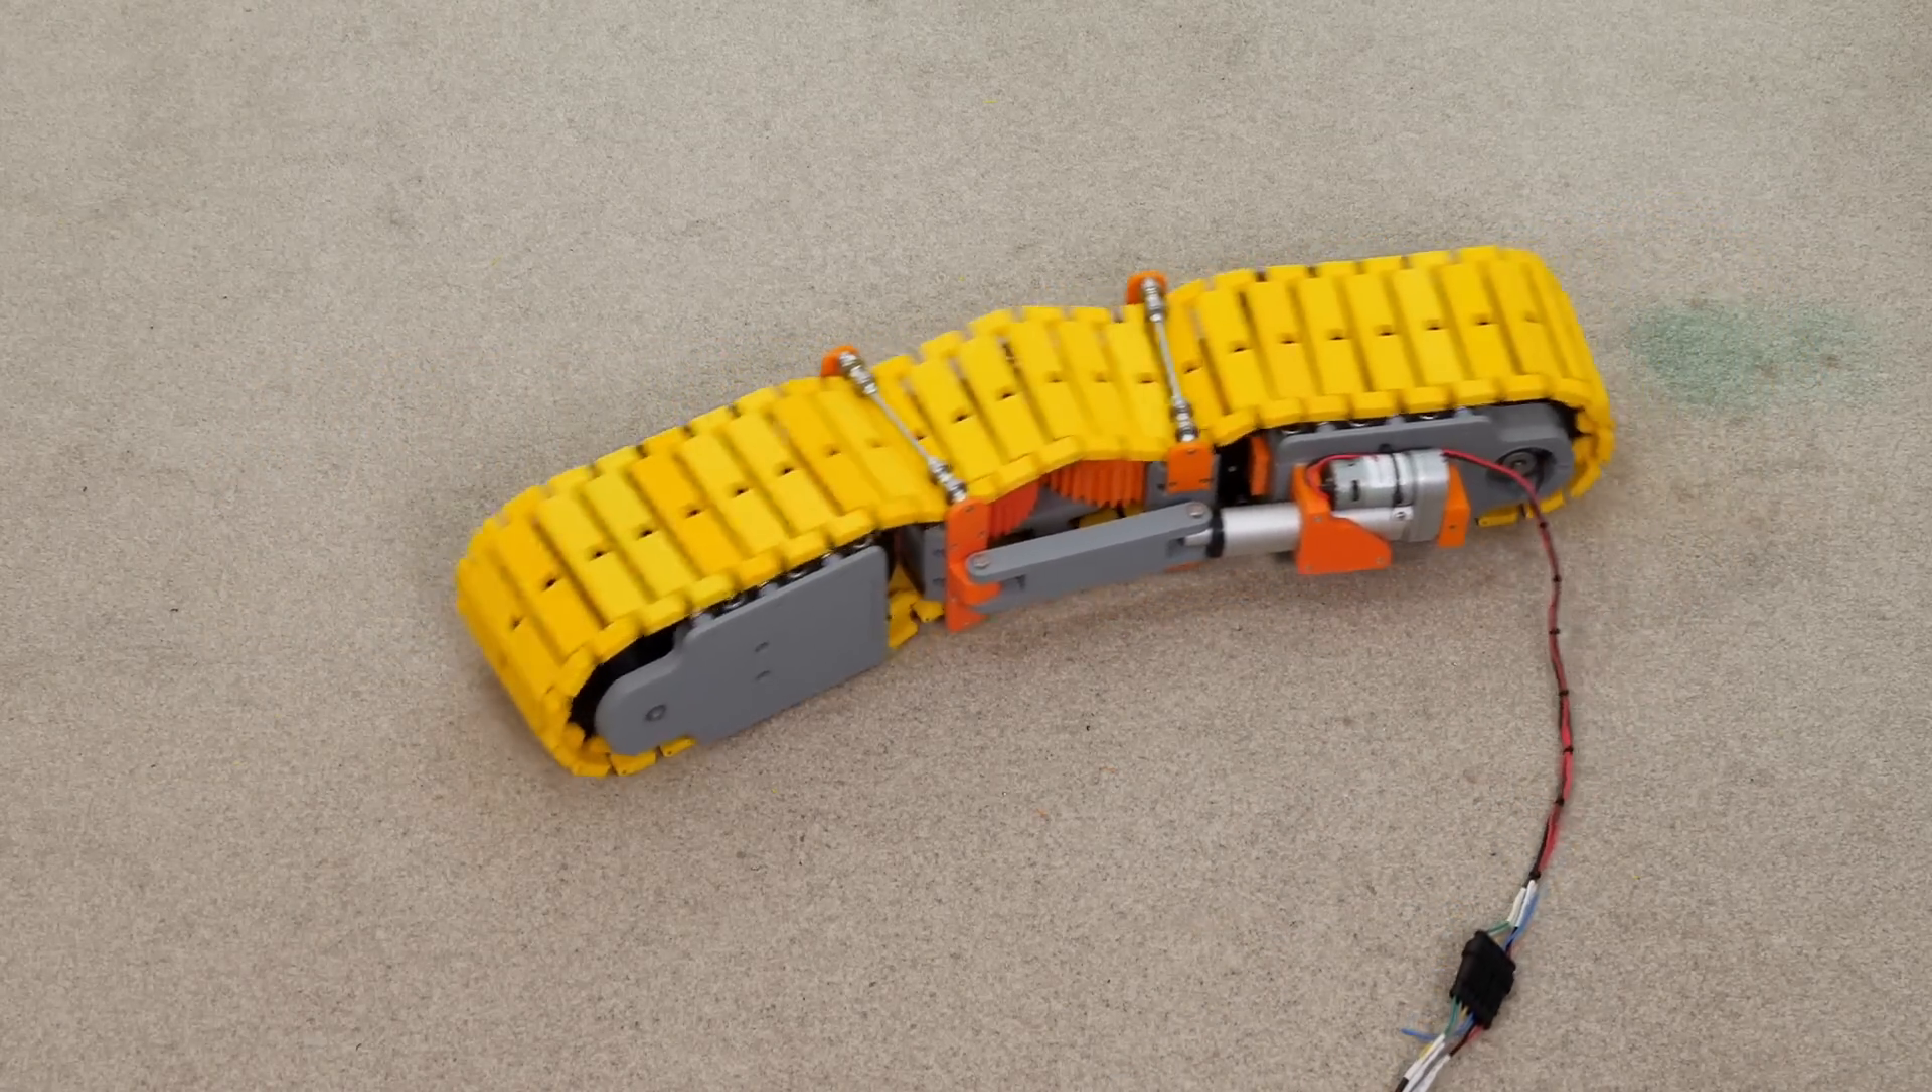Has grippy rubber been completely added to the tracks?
No.